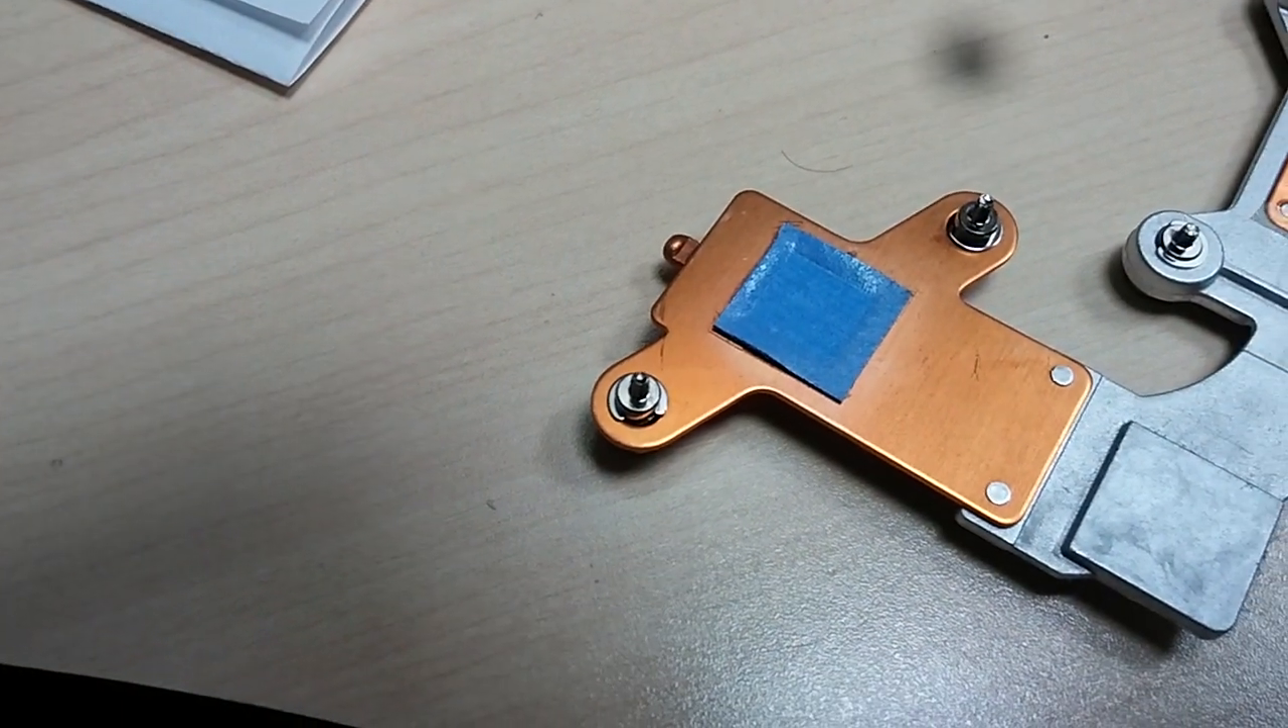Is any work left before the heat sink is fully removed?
No.